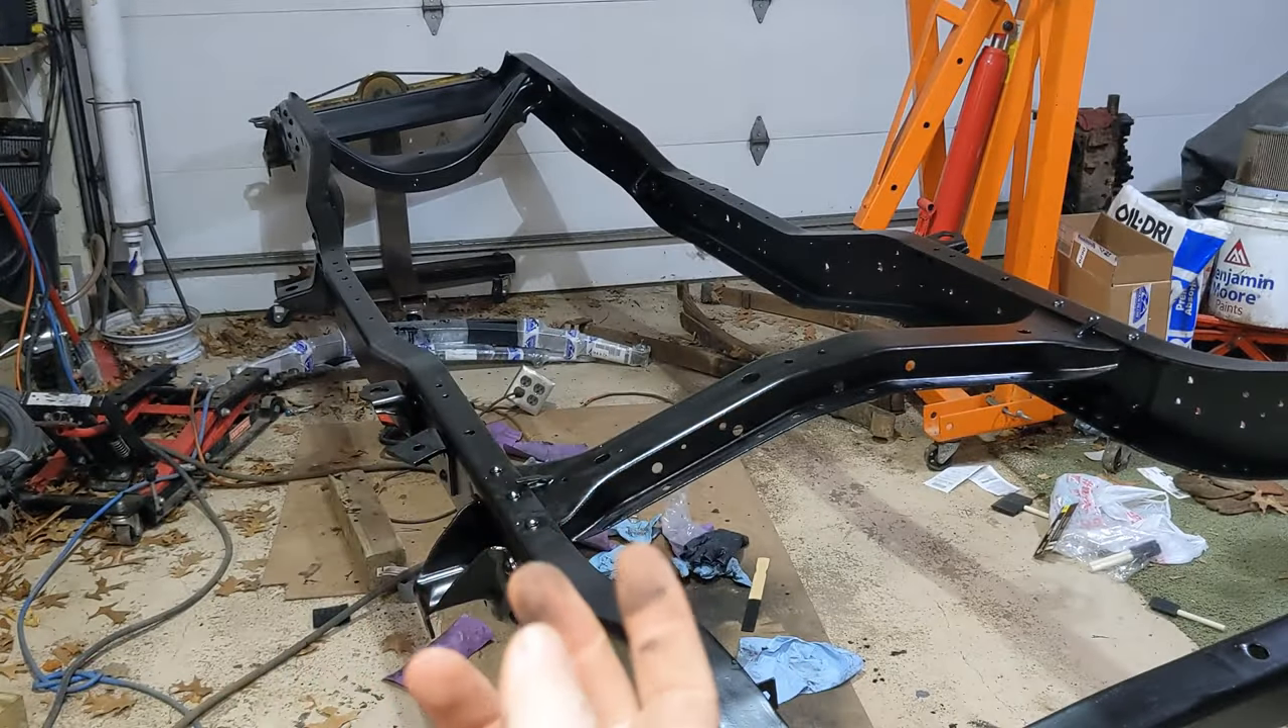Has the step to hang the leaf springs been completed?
No.